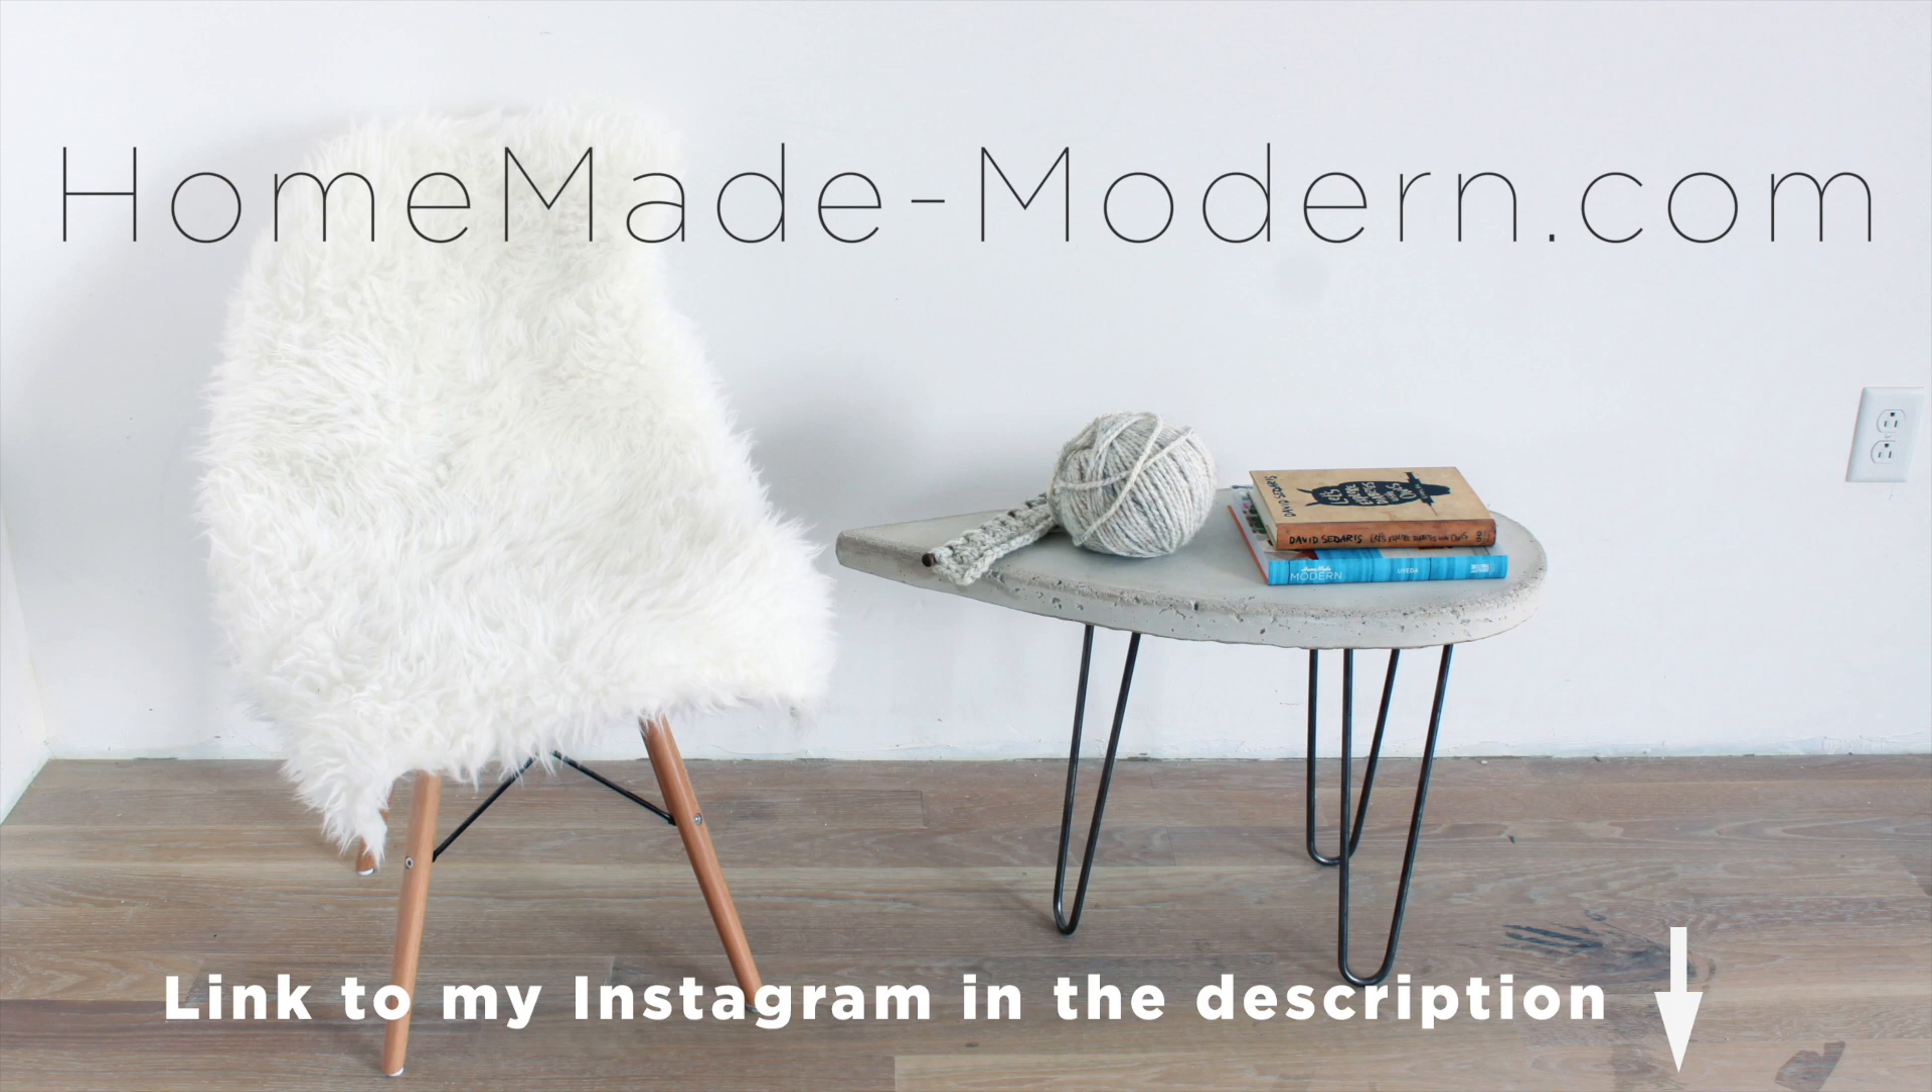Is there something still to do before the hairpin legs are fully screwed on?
No.